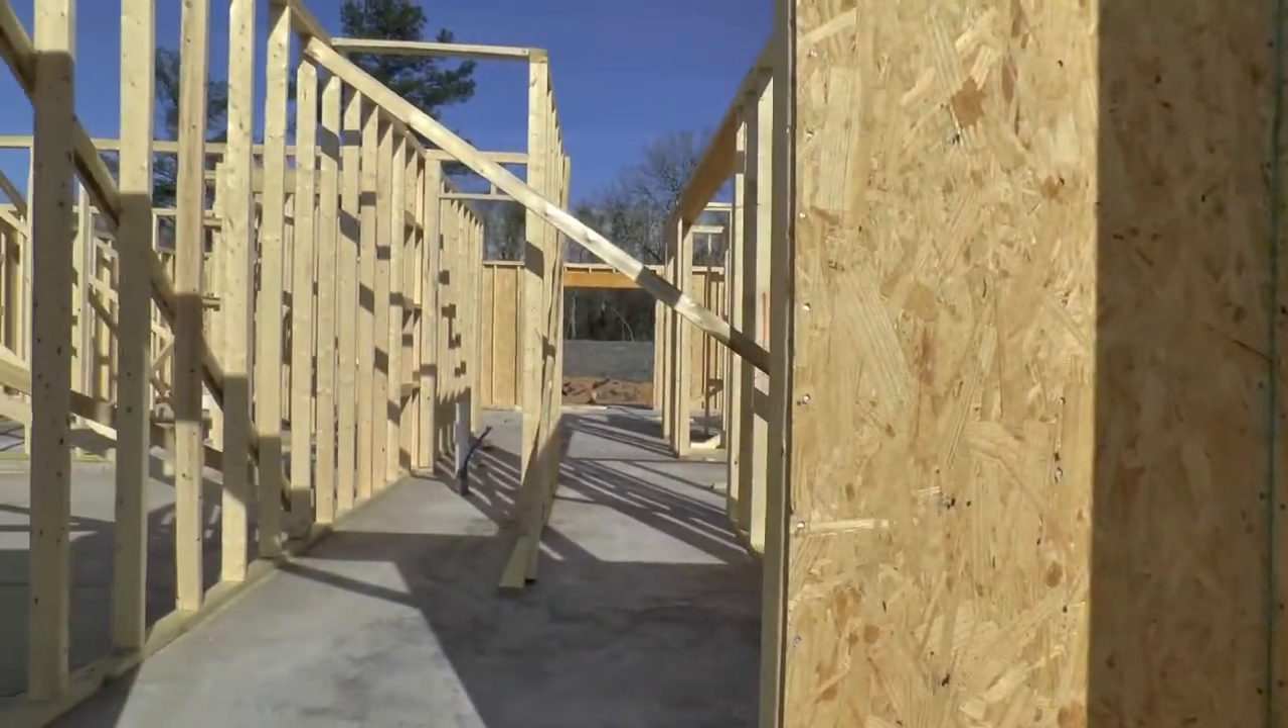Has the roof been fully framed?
No.